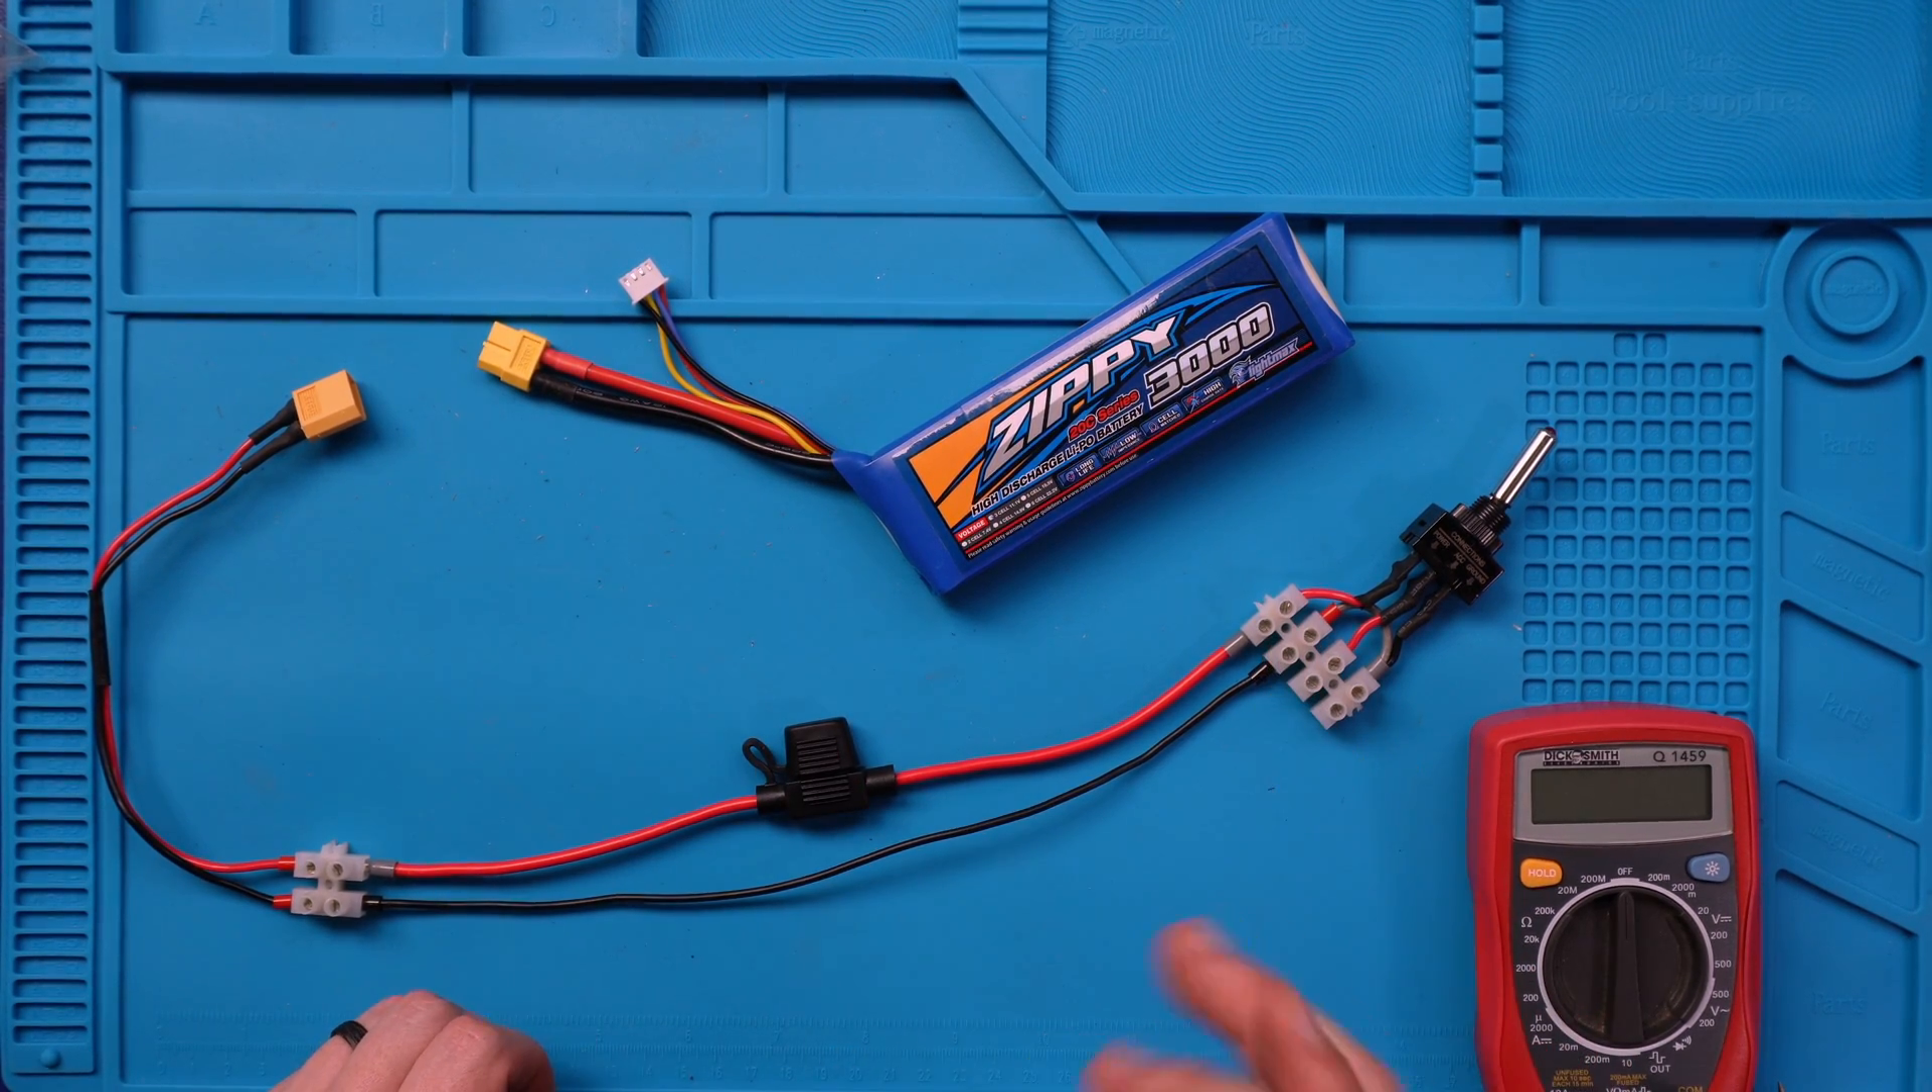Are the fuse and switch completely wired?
Yes.